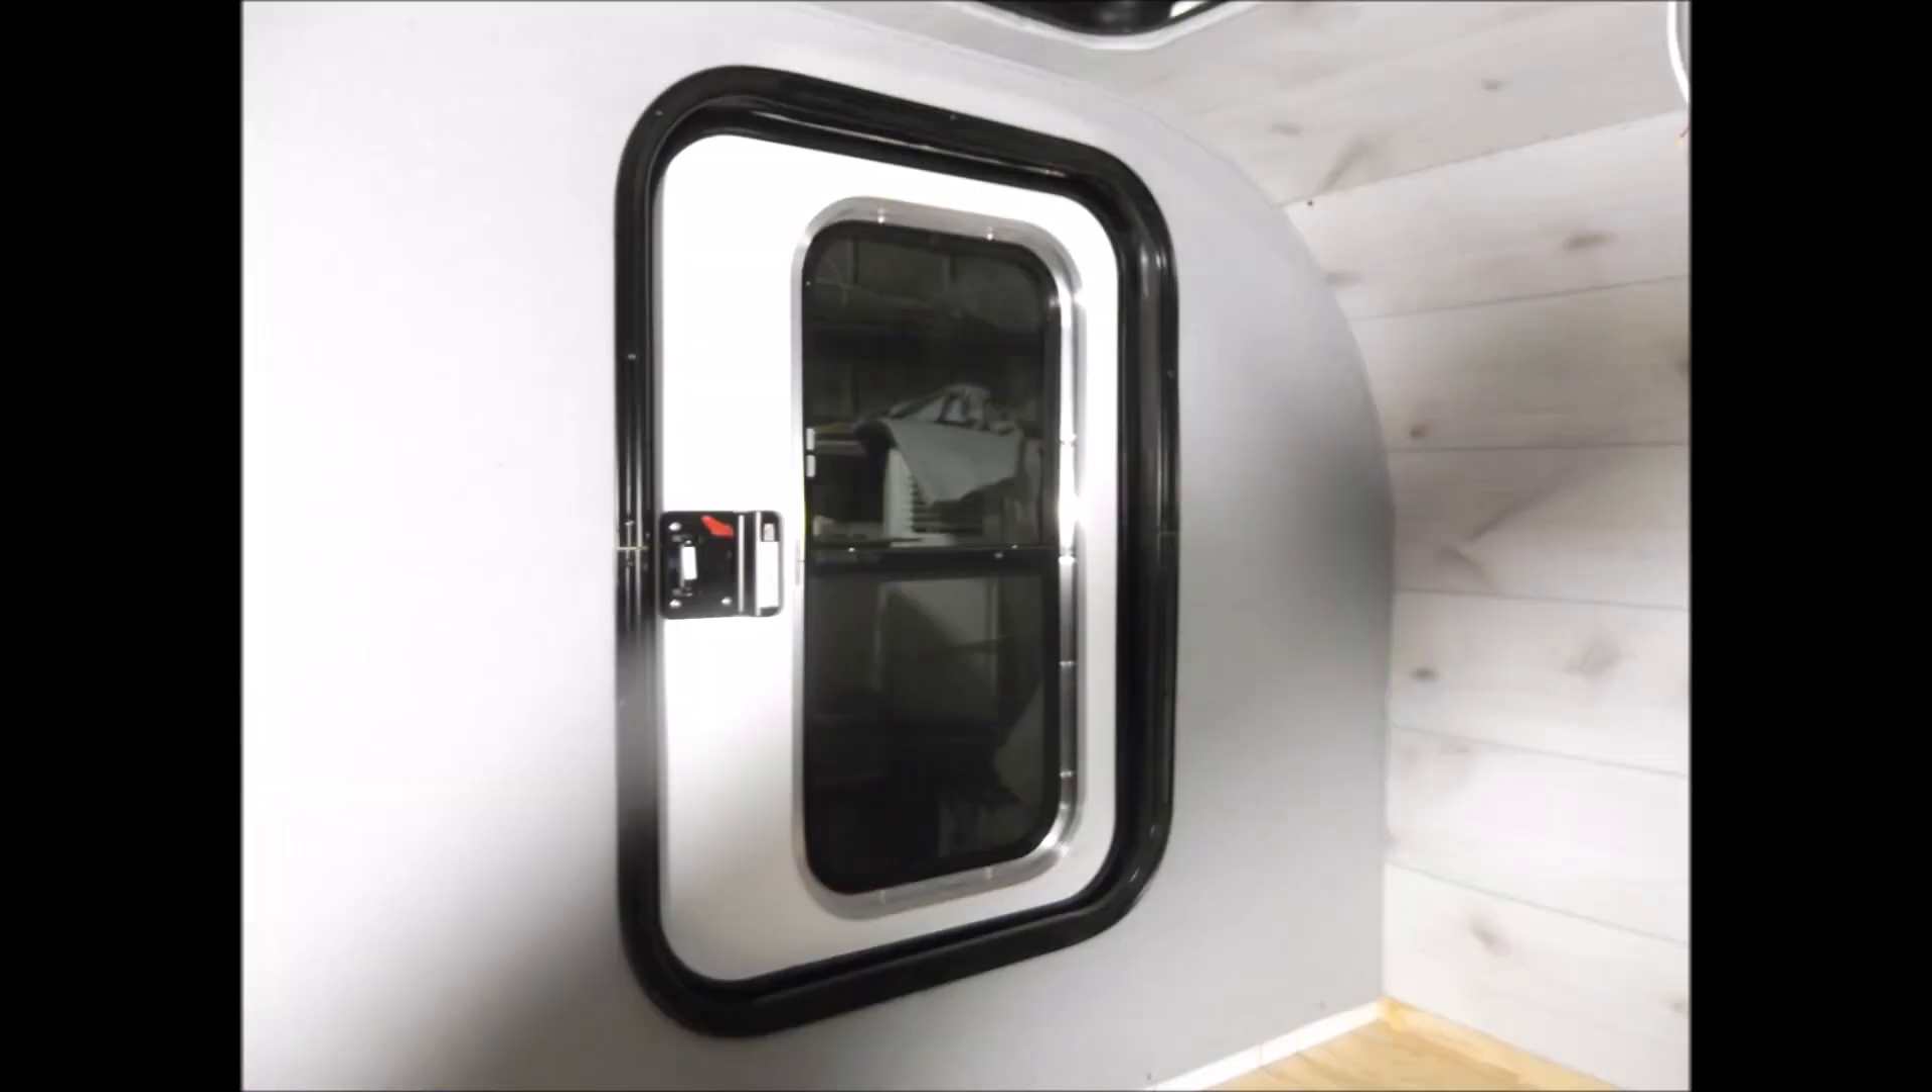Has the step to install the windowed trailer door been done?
Yes.